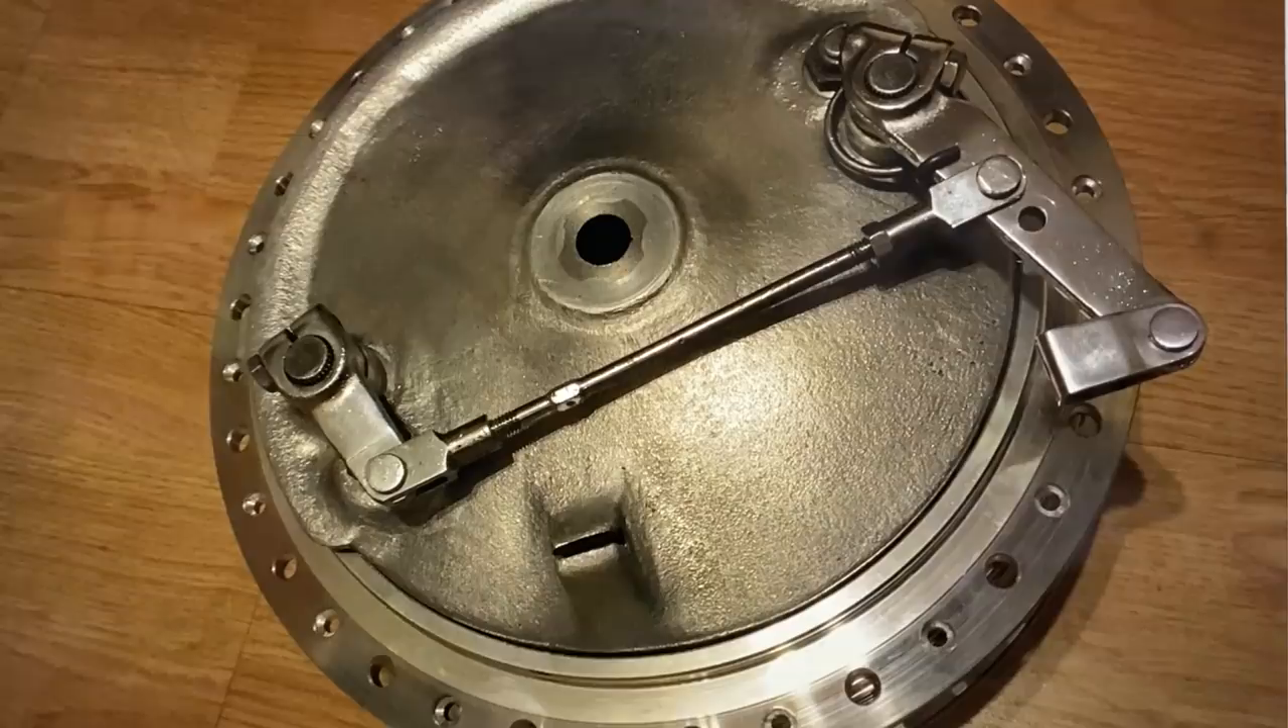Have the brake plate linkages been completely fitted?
Yes.